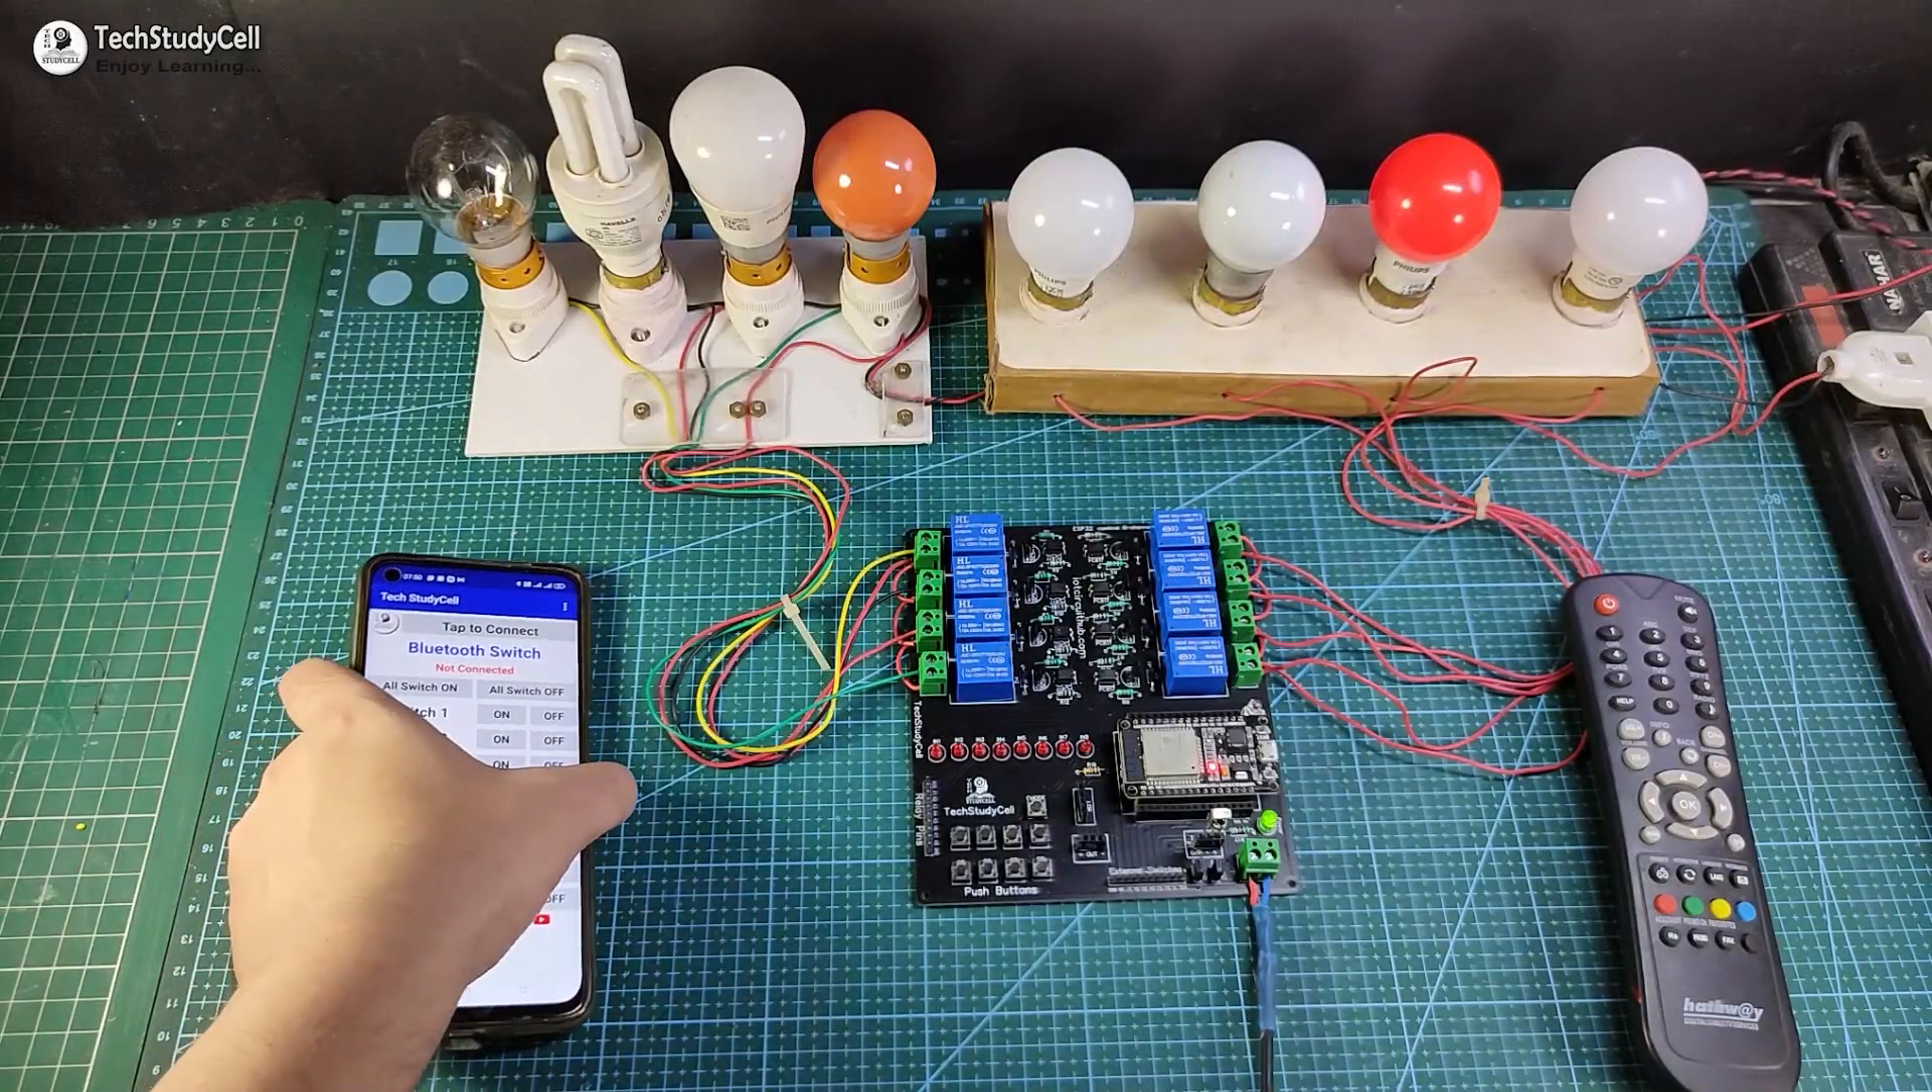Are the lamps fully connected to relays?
Yes.